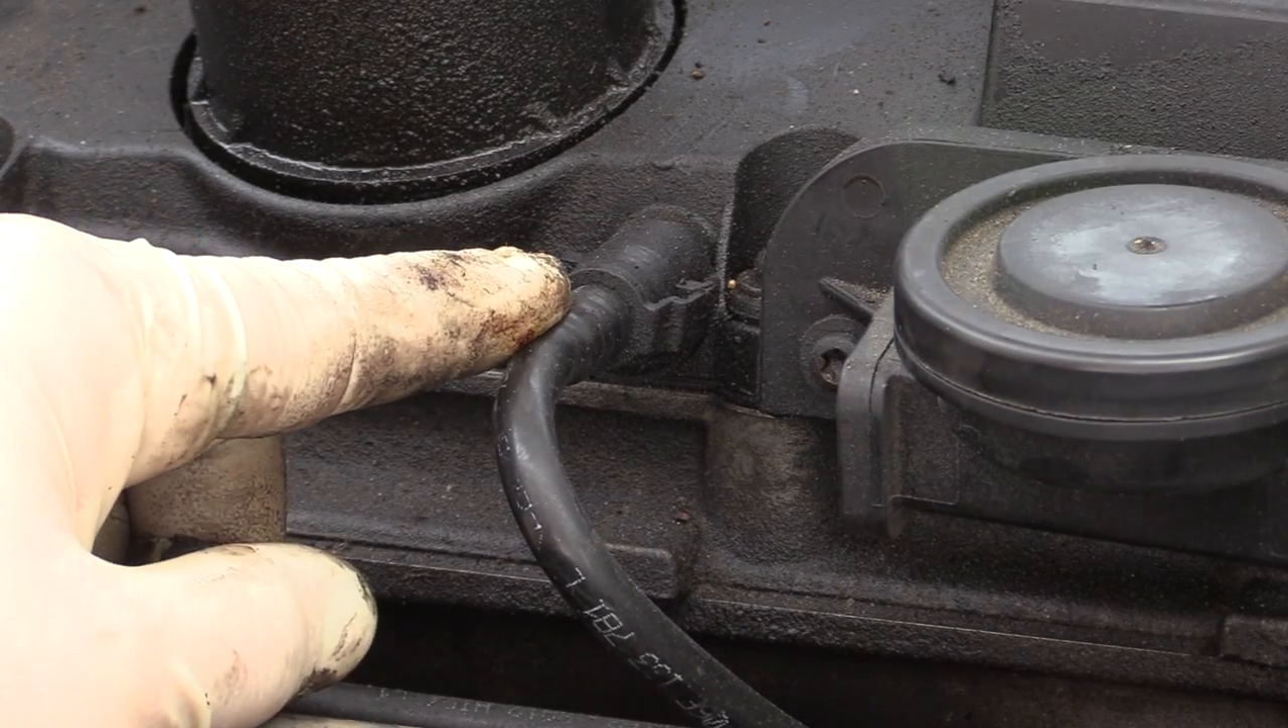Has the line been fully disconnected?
No.